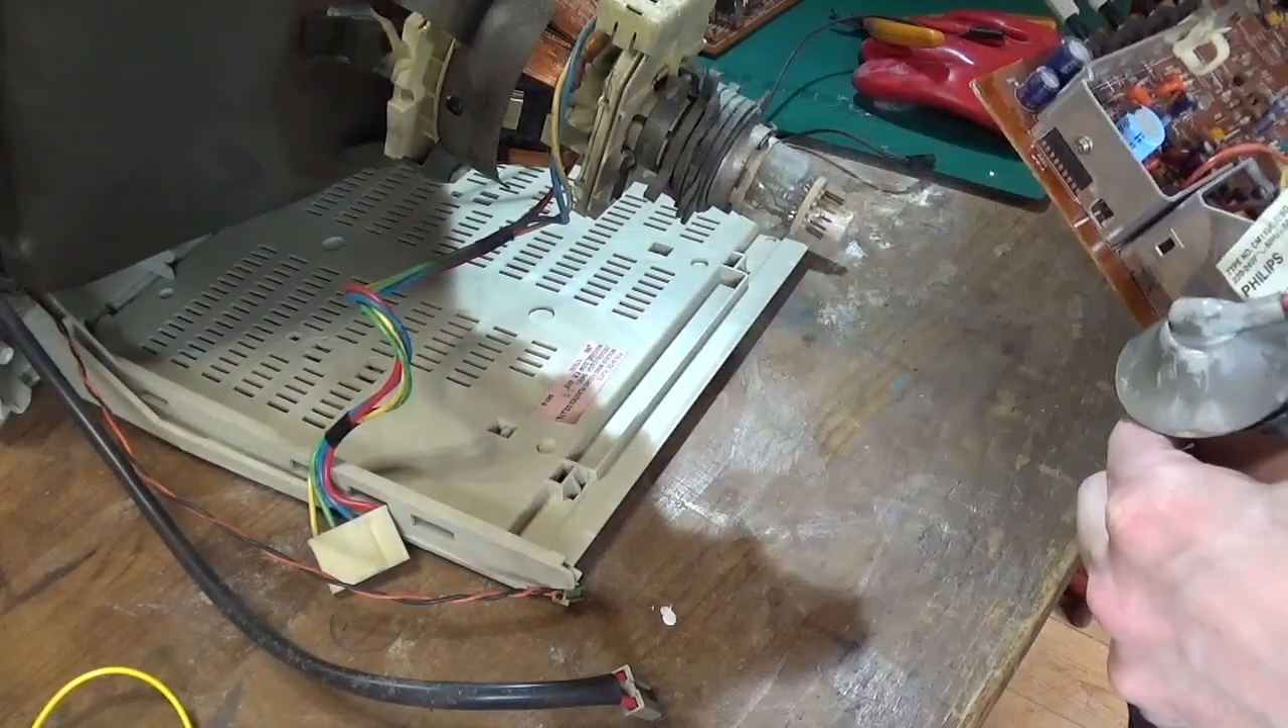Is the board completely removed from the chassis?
Yes.